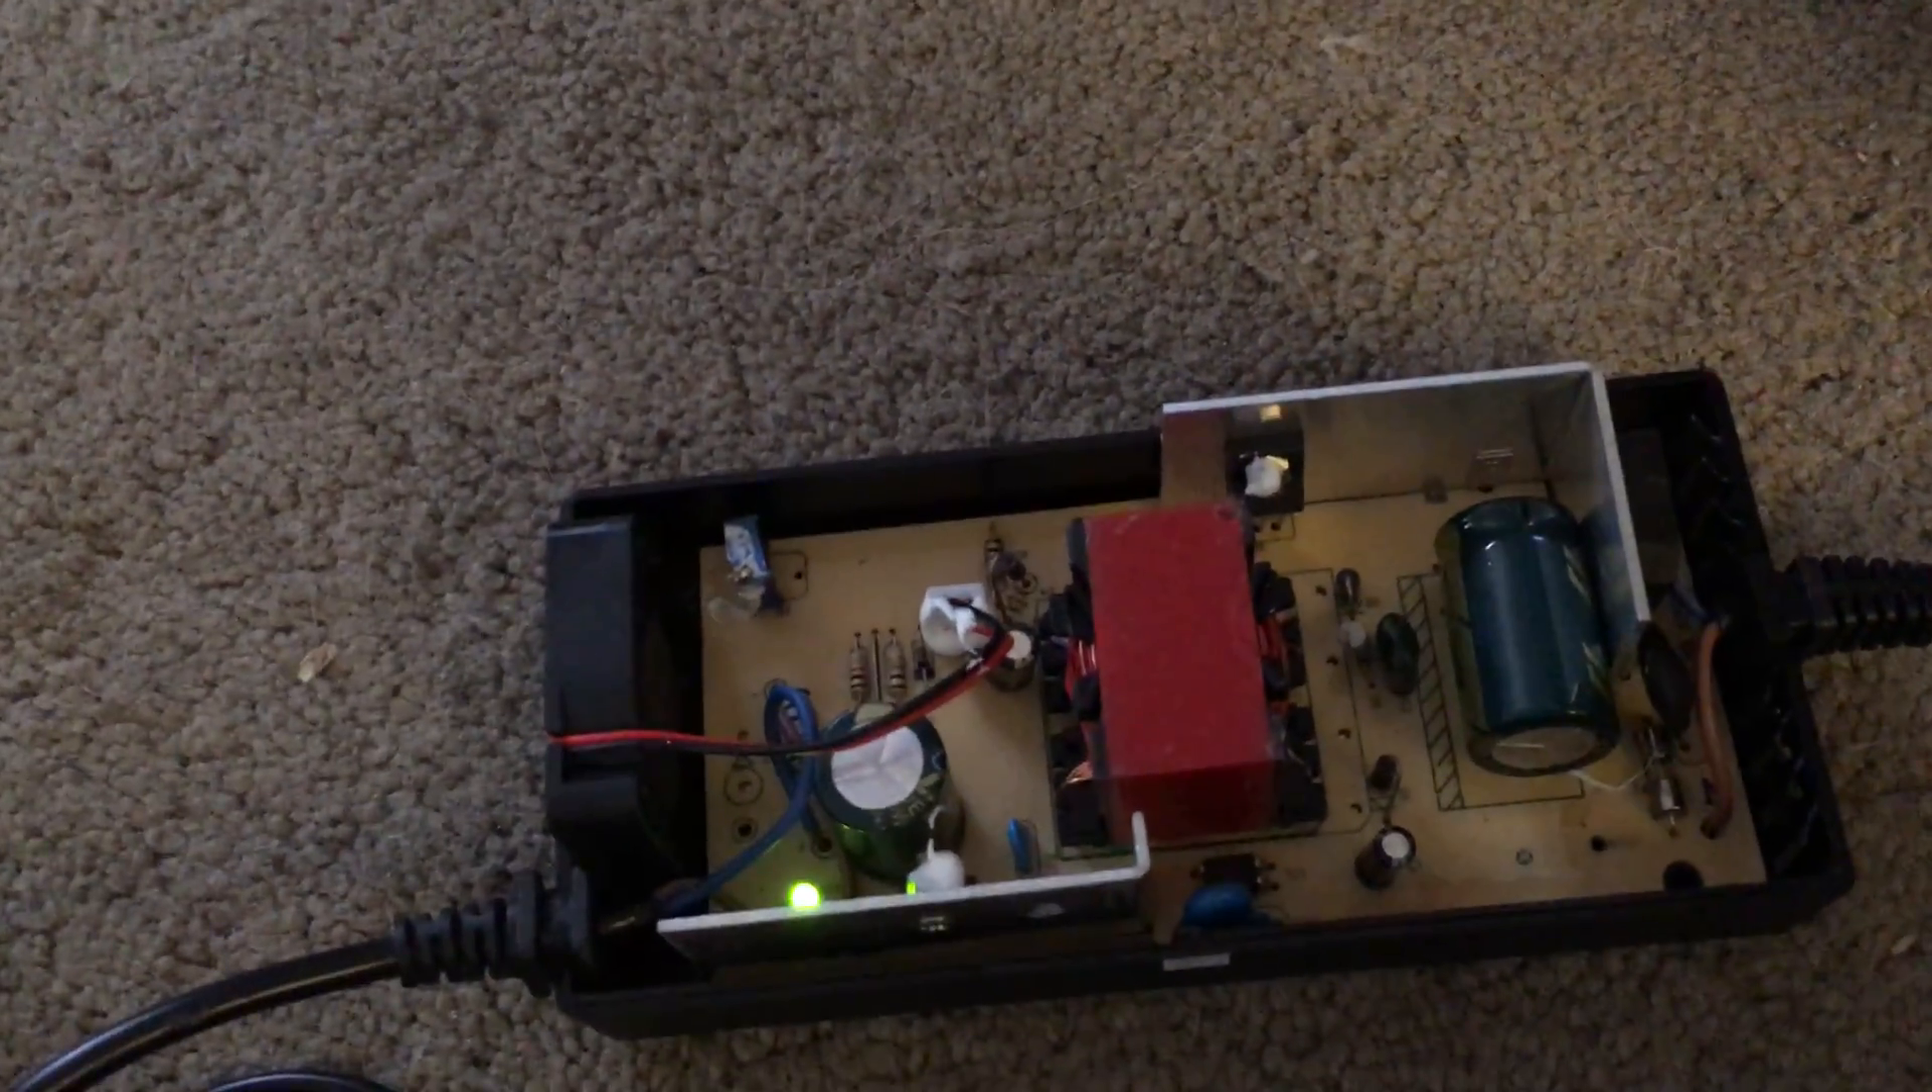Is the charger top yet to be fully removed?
No.